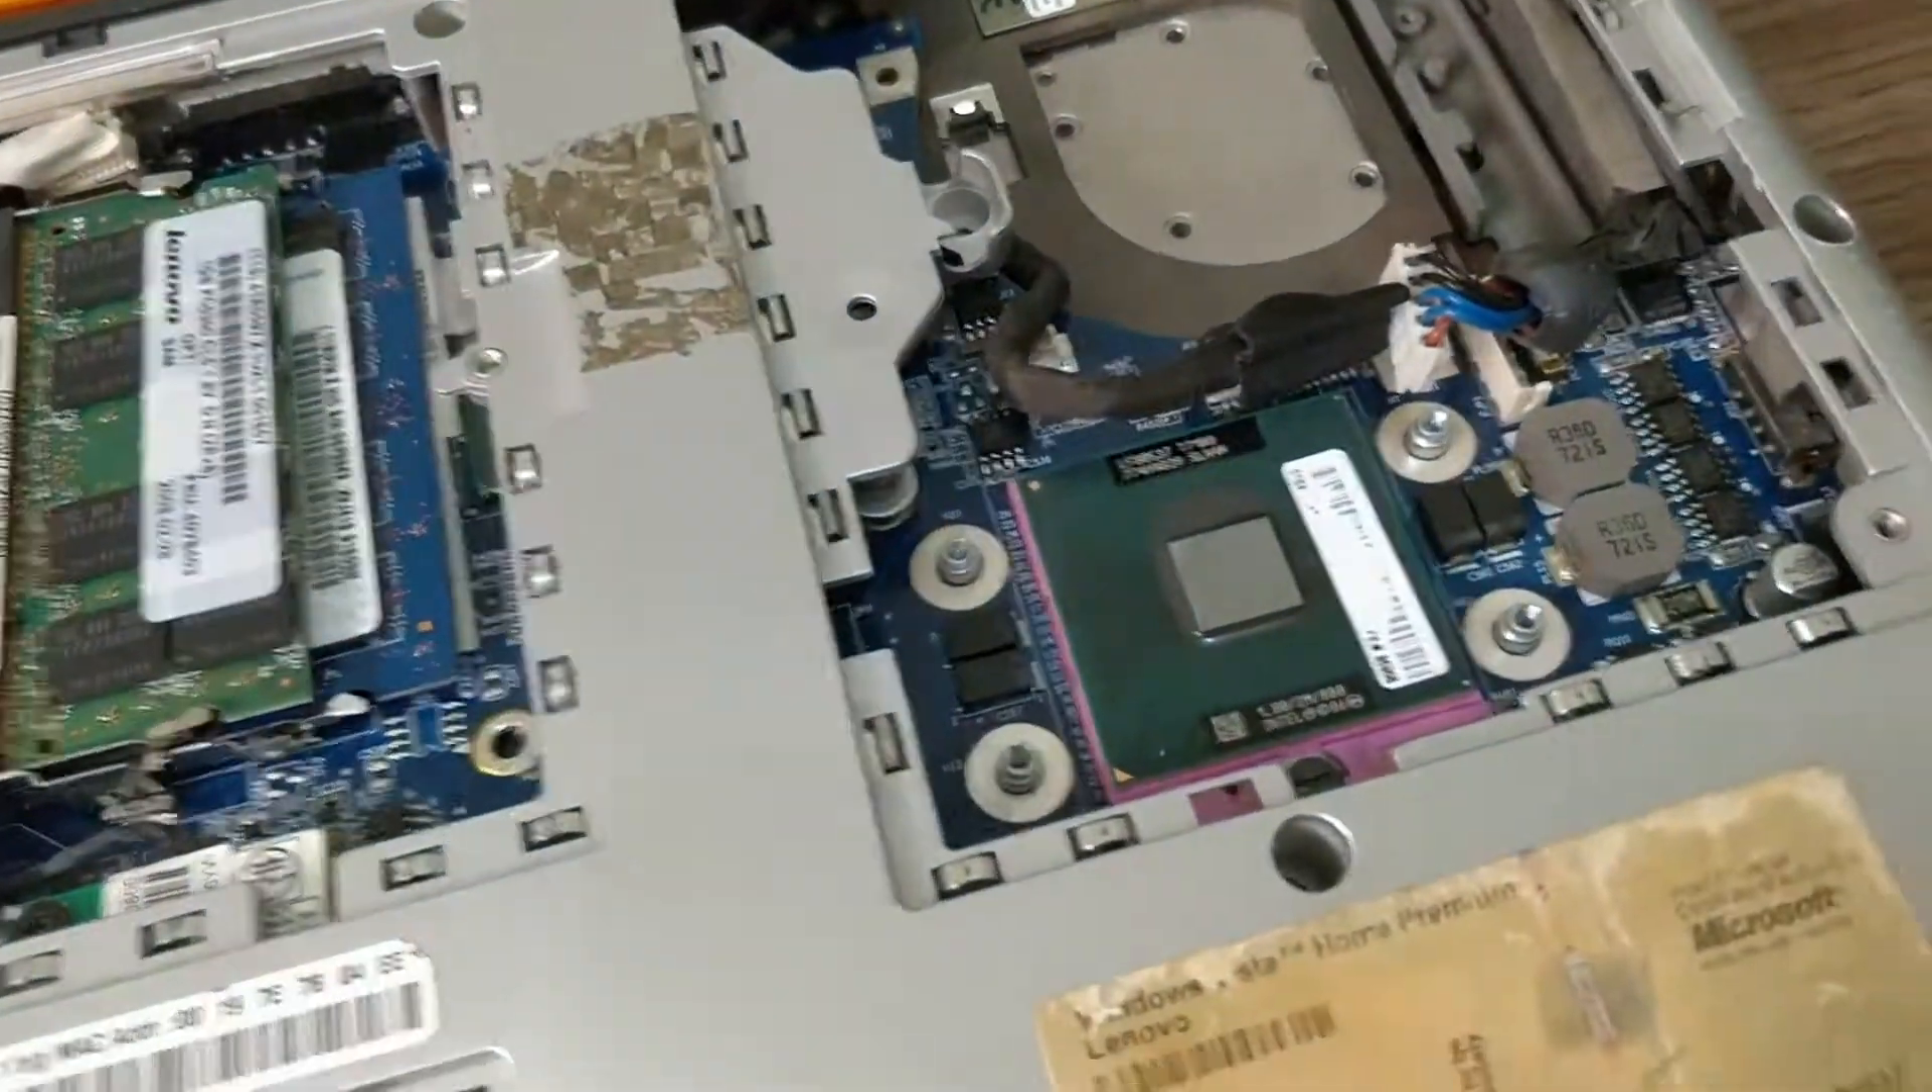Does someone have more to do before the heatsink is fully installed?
Yes.